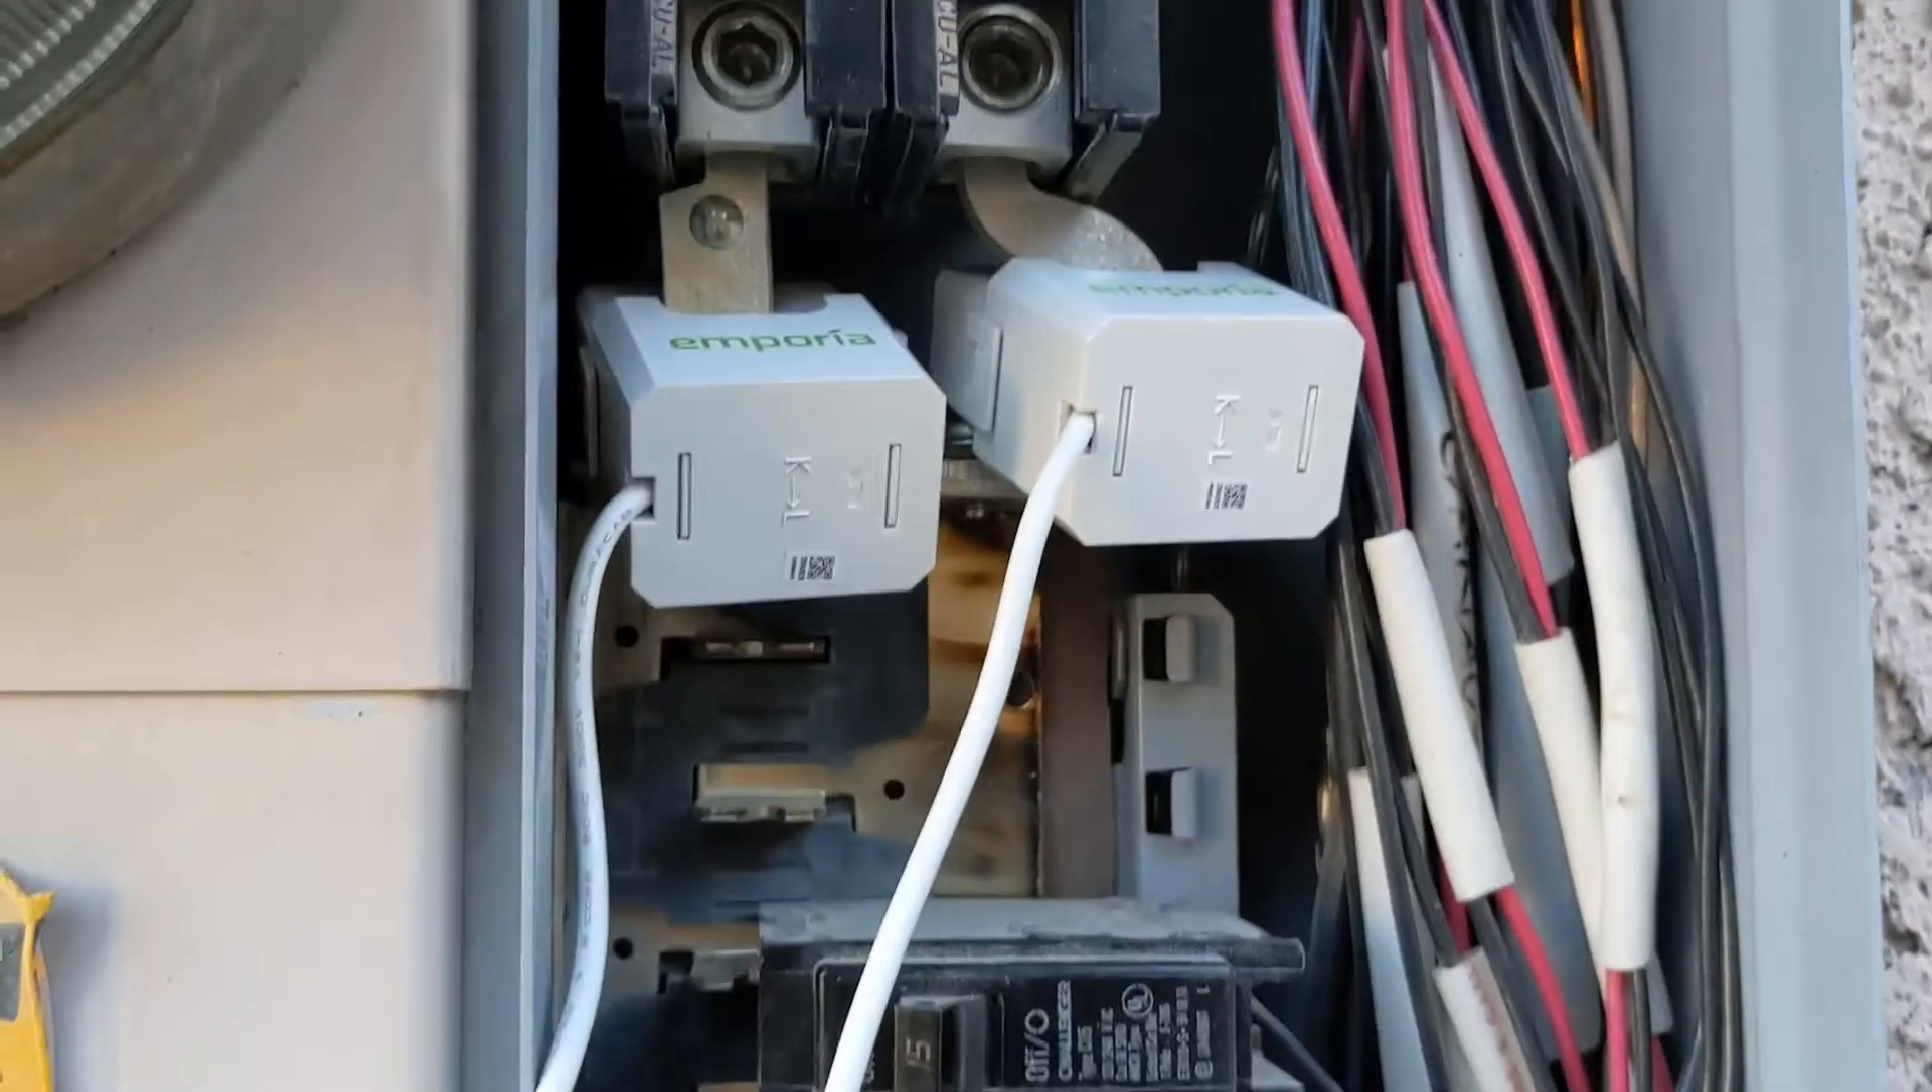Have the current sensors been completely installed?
Yes.